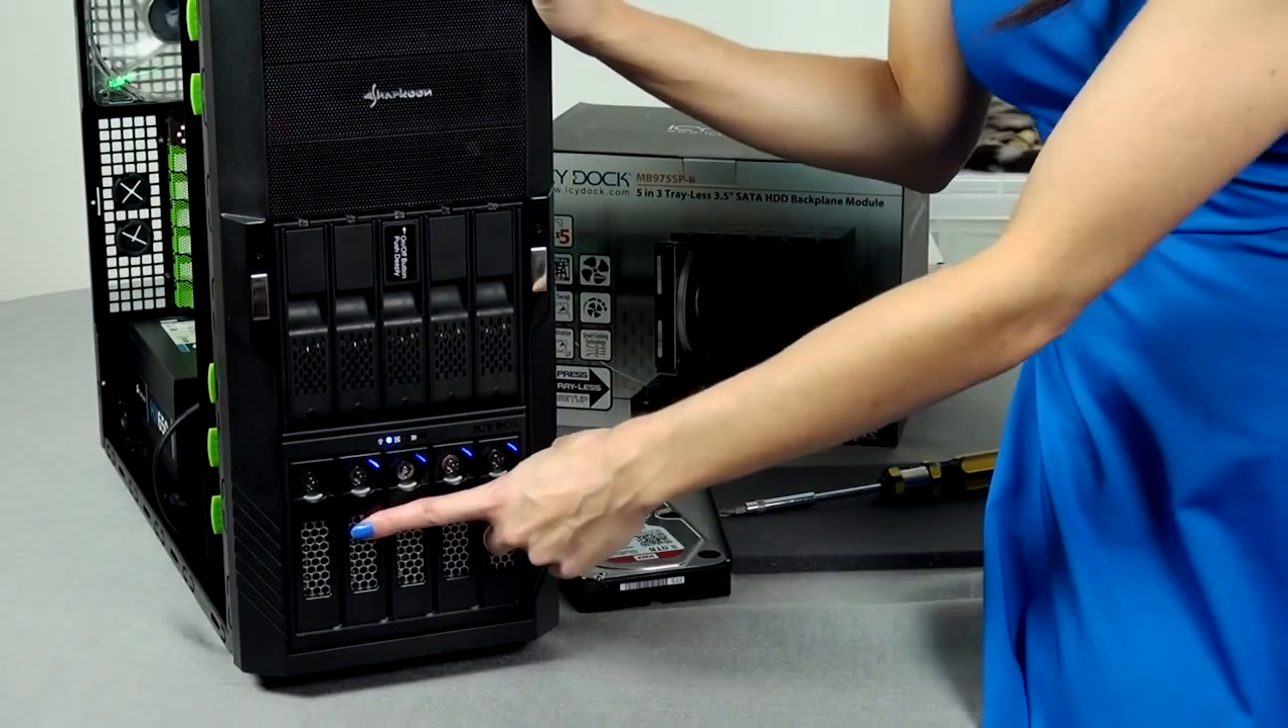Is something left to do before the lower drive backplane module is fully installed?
No.